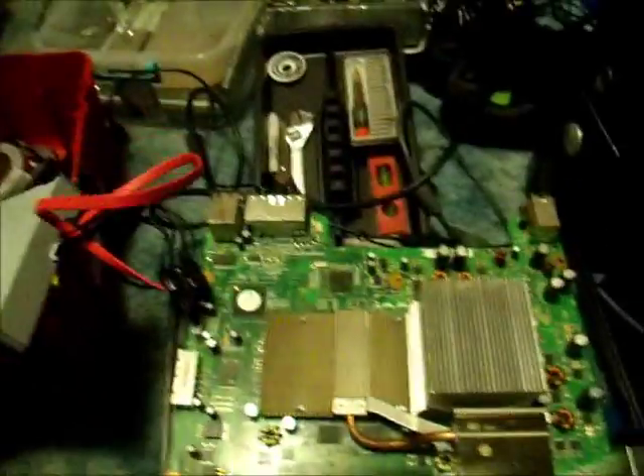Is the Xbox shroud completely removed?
Yes.